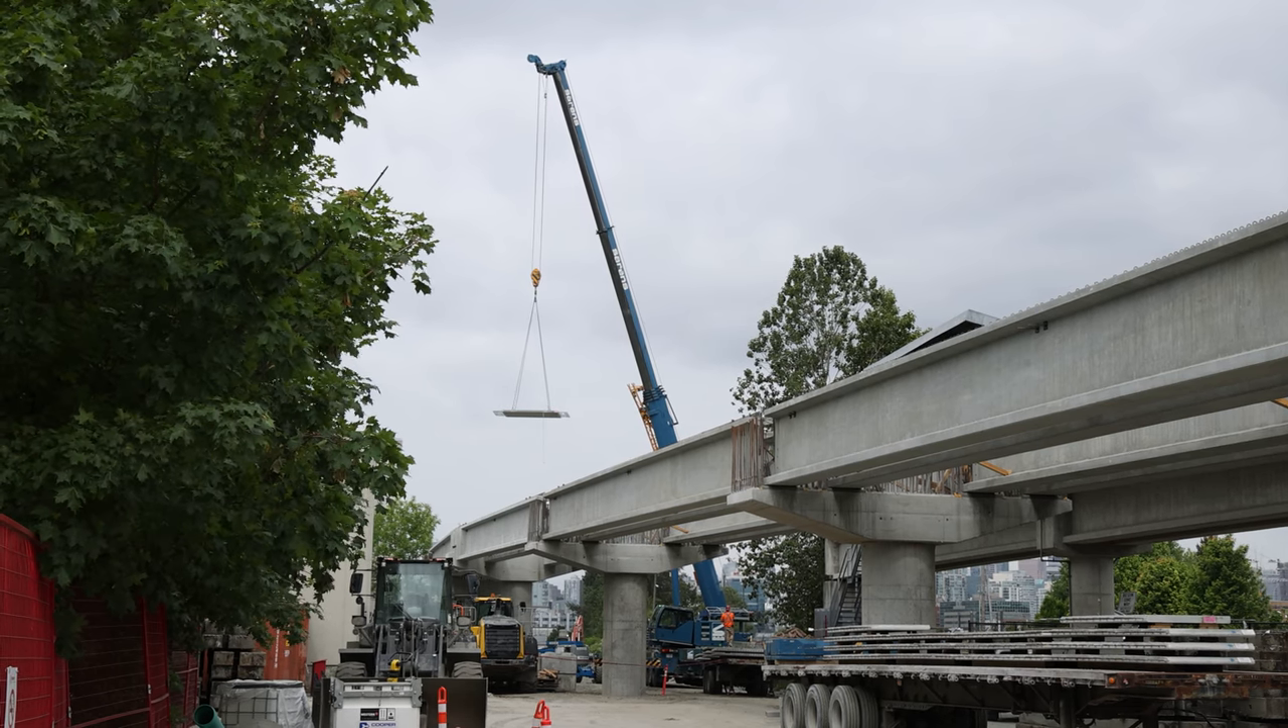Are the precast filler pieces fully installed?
No.